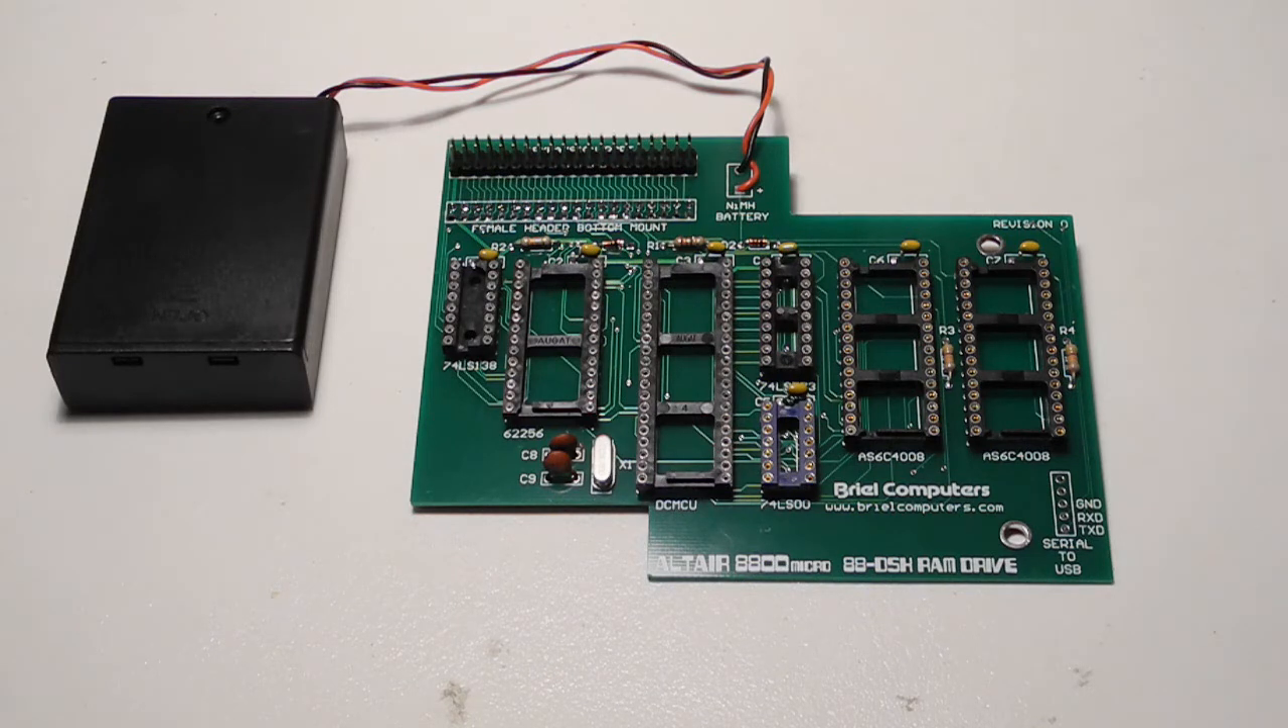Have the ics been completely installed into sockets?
No.